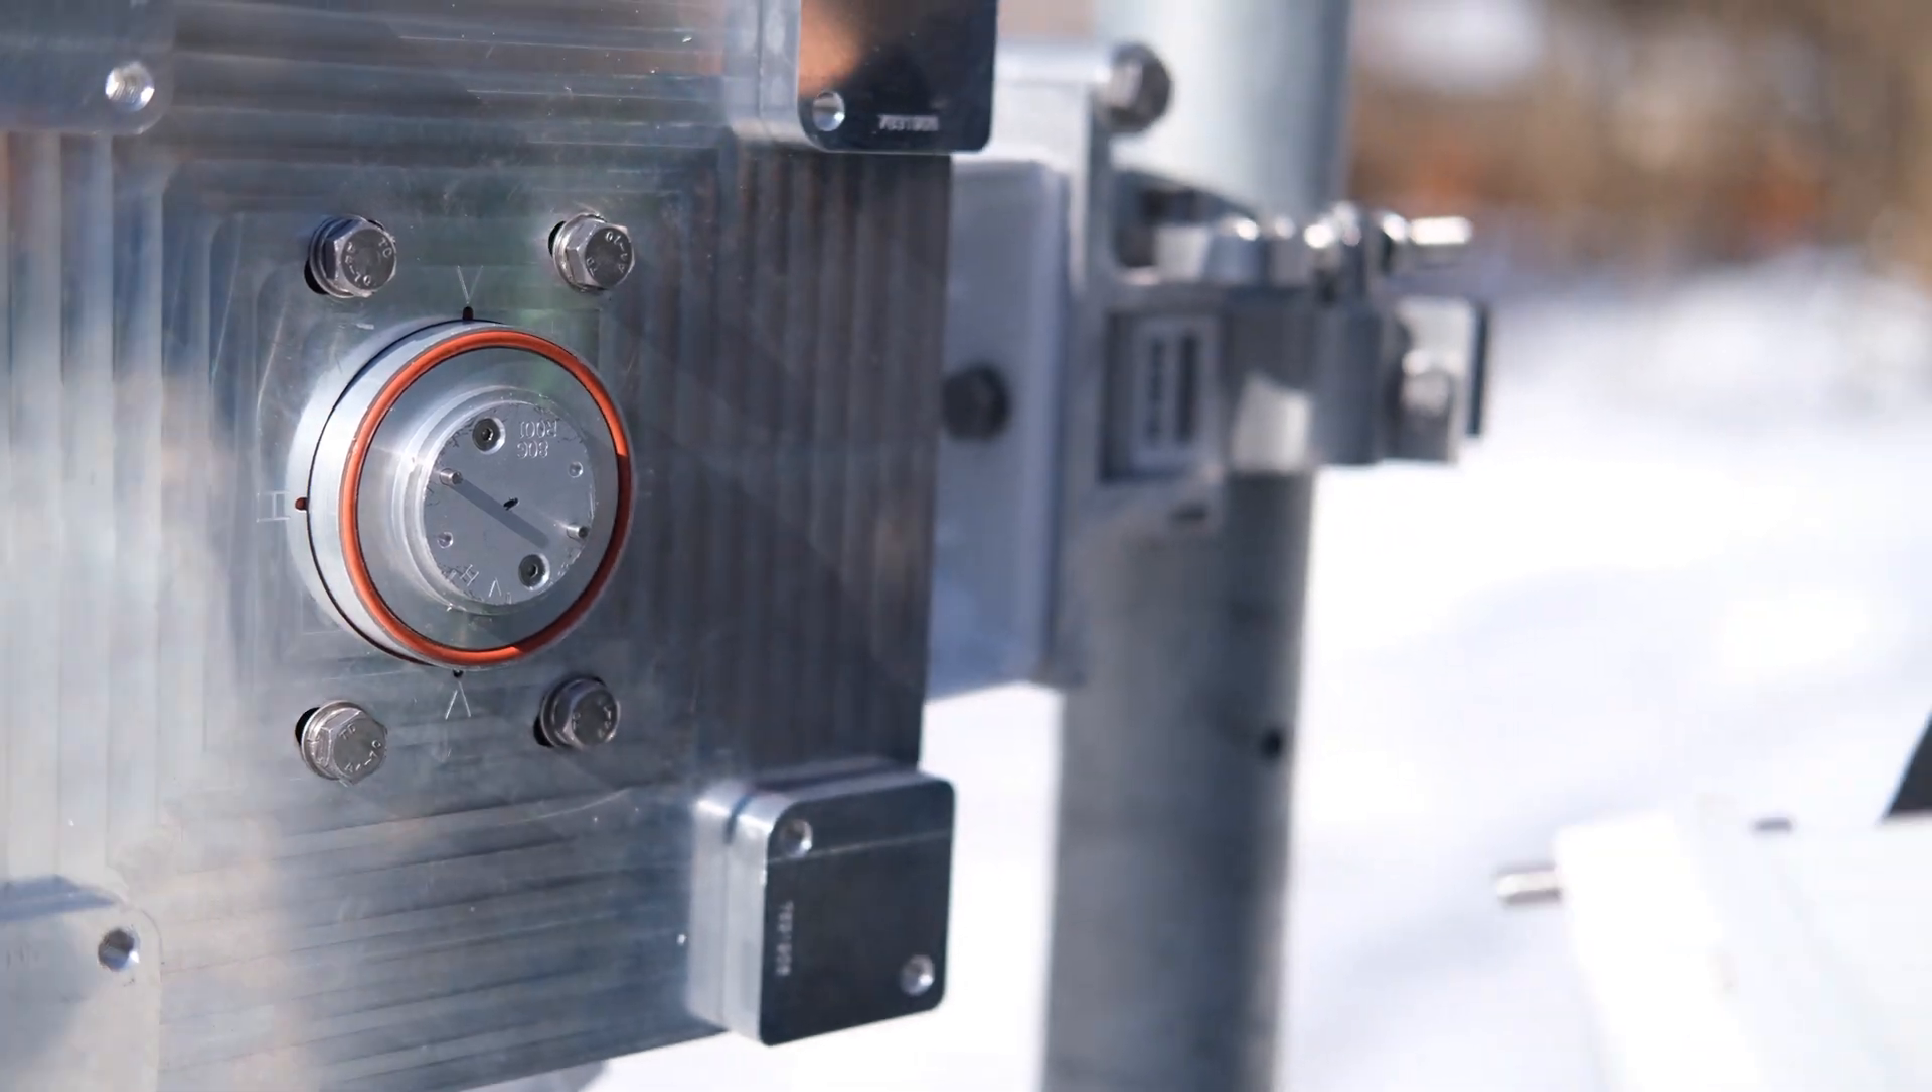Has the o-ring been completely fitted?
Yes.